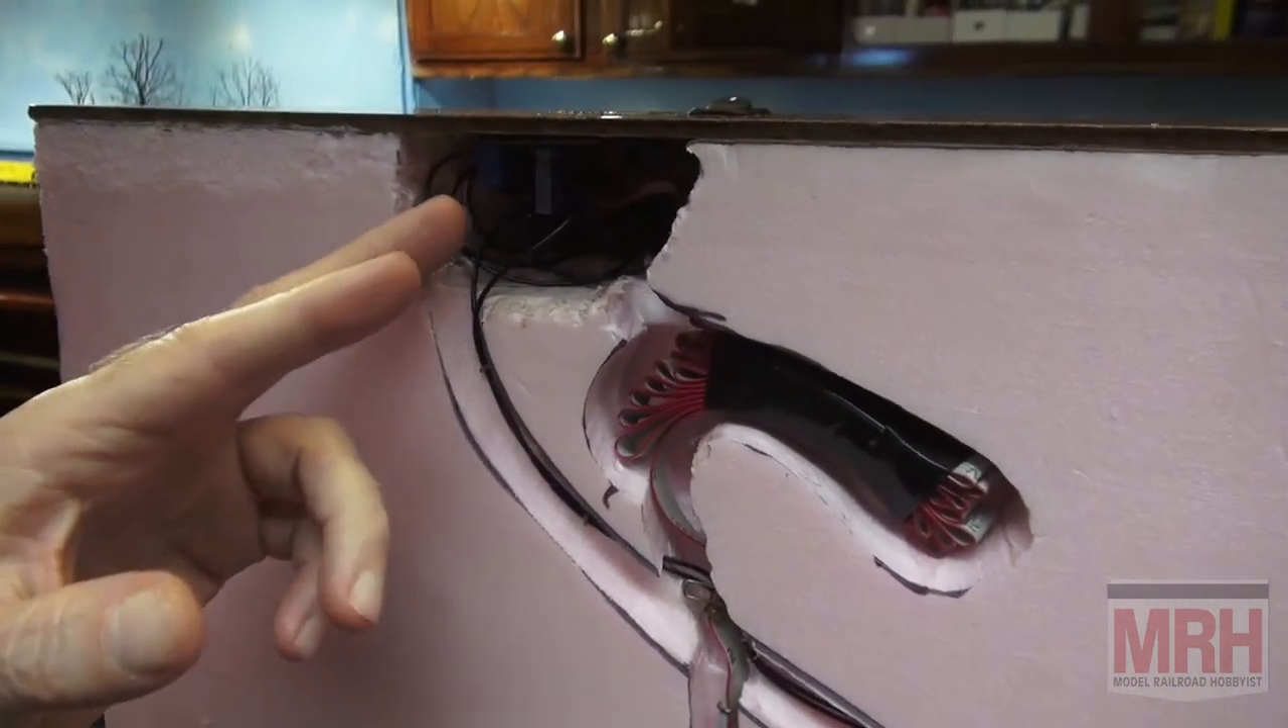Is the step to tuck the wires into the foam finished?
Yes.